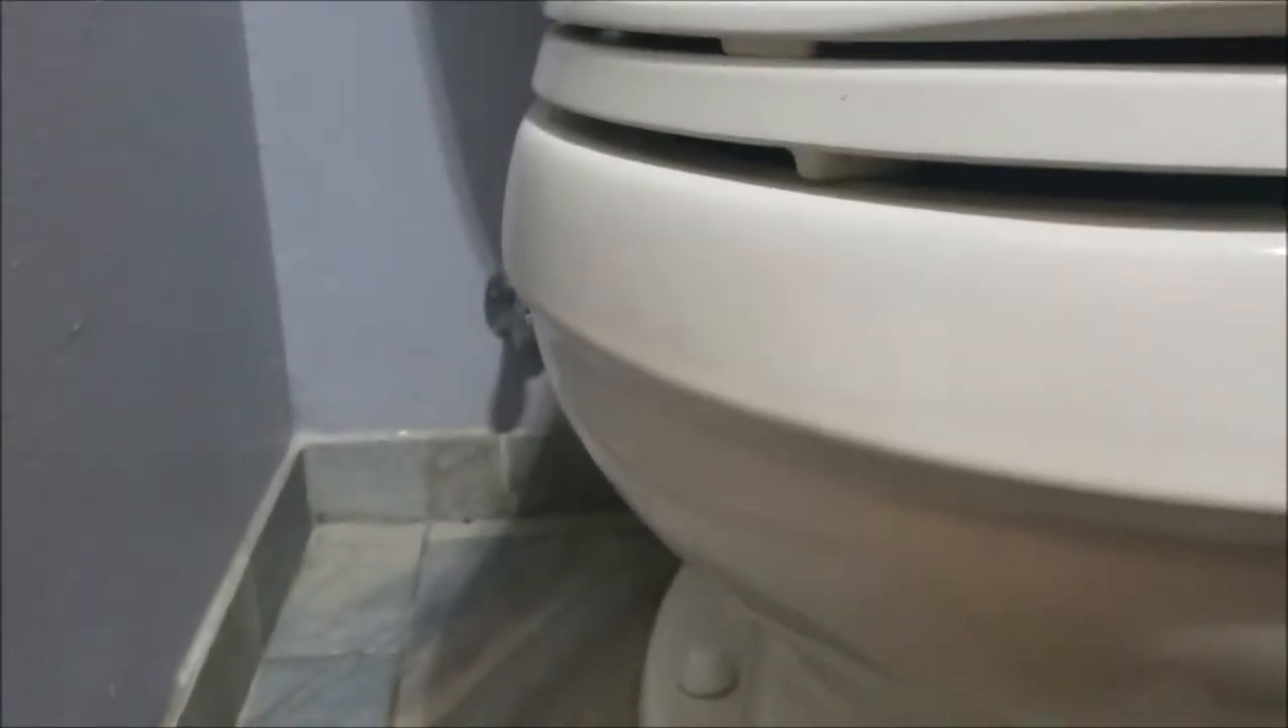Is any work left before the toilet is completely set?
No.